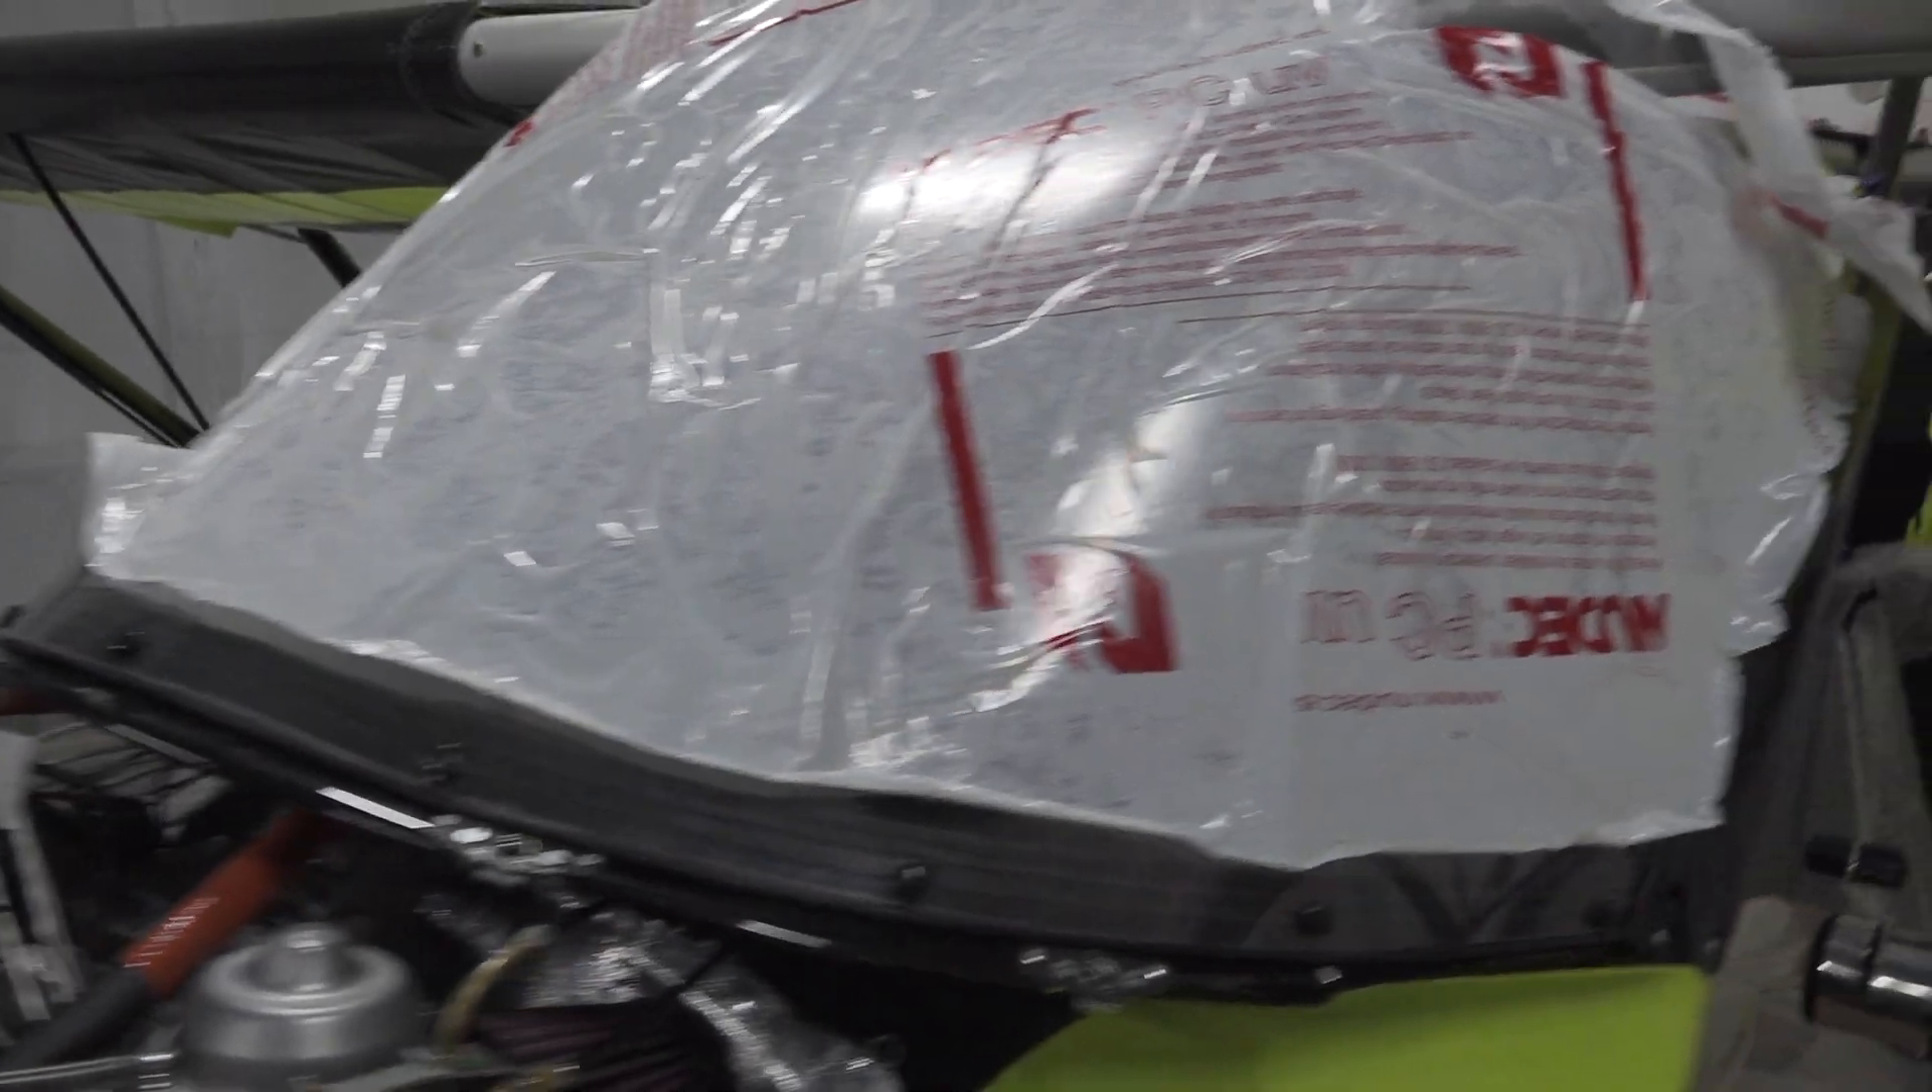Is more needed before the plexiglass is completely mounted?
No.